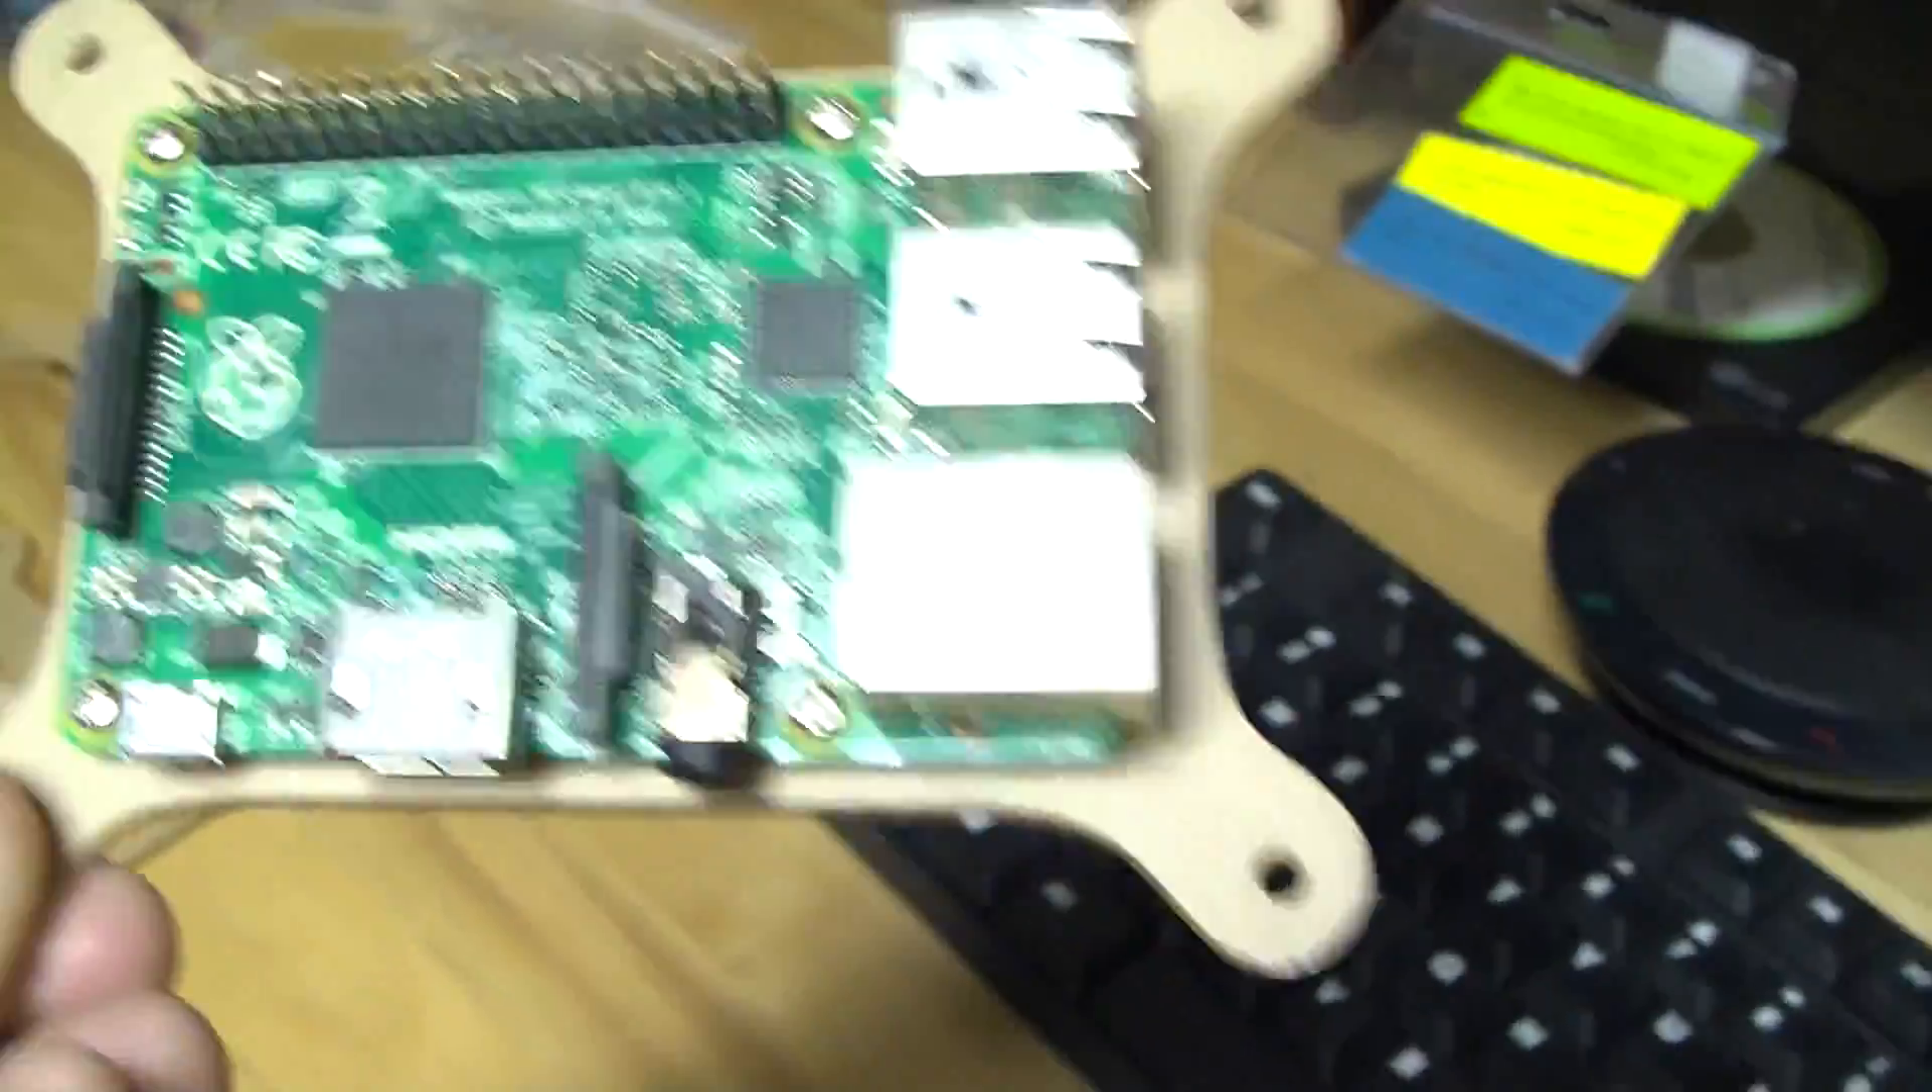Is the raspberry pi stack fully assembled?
No.